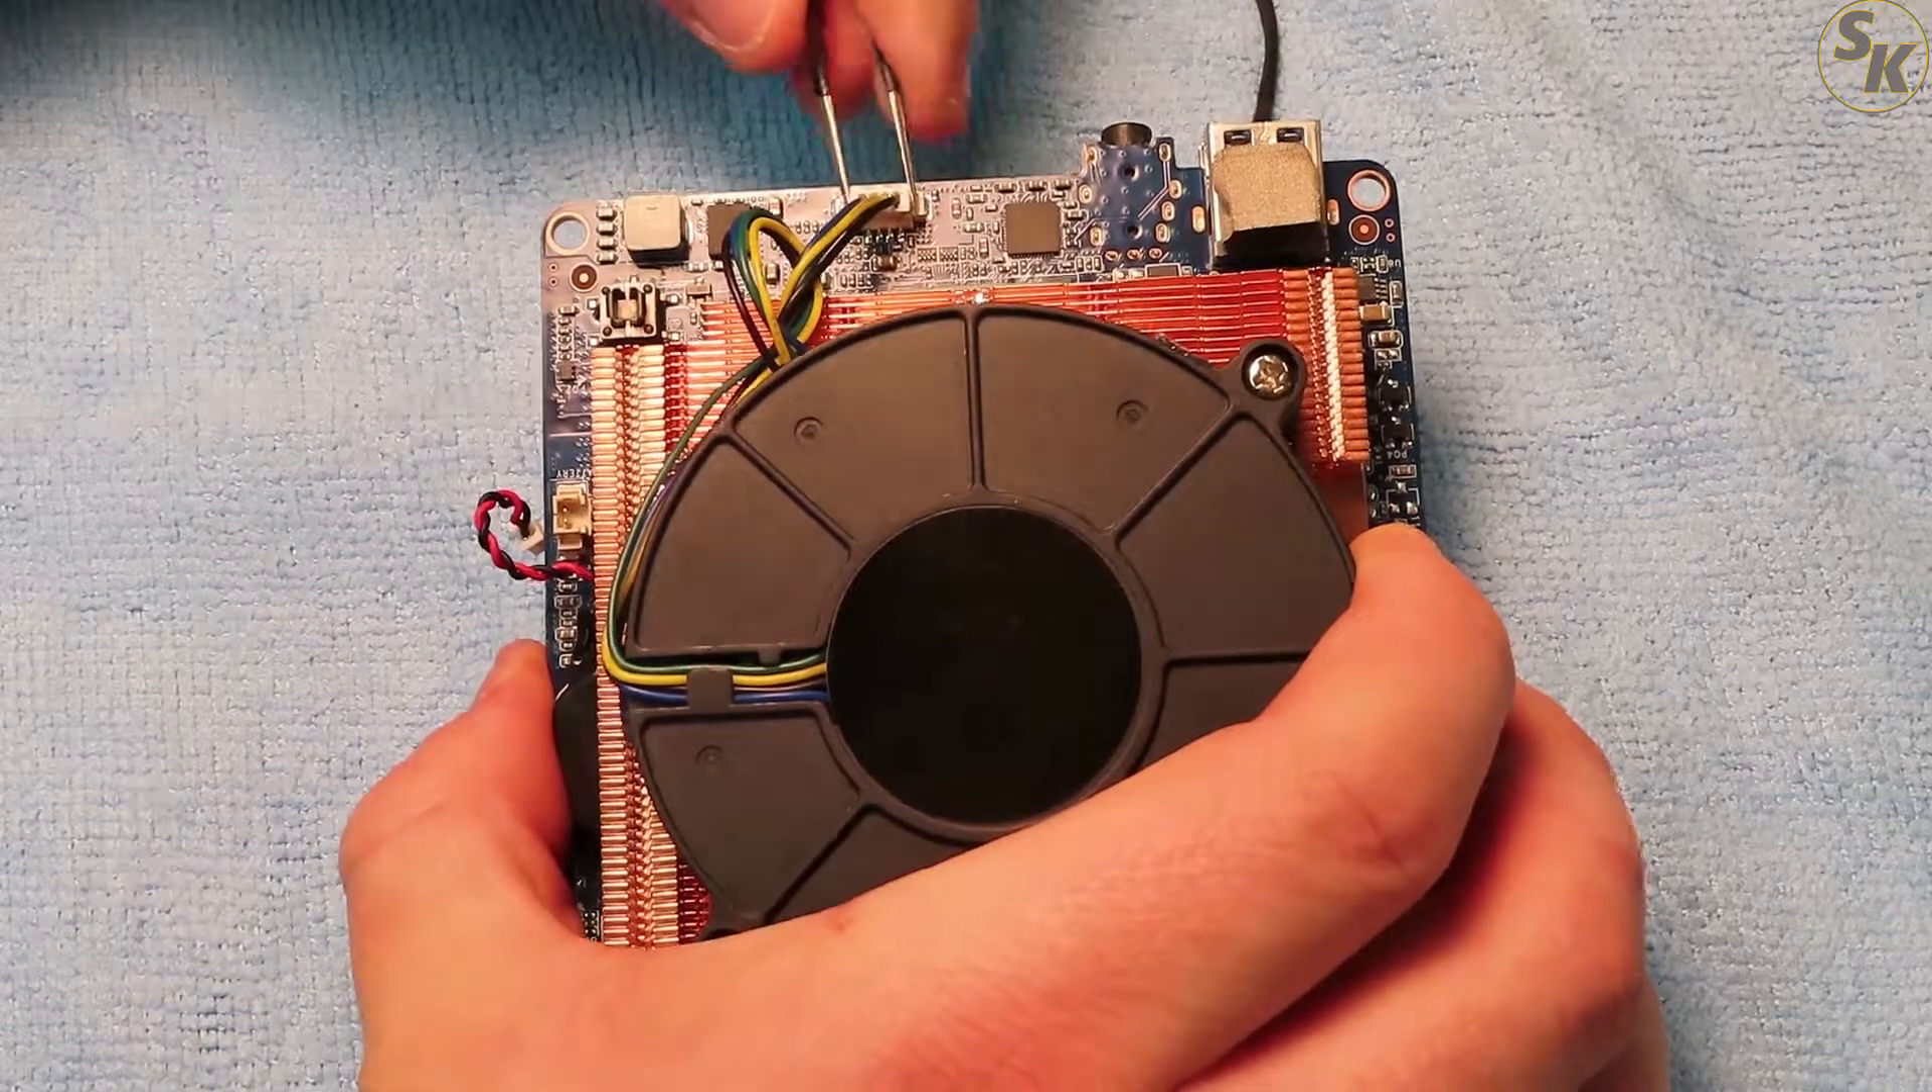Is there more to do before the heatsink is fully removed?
Yes.